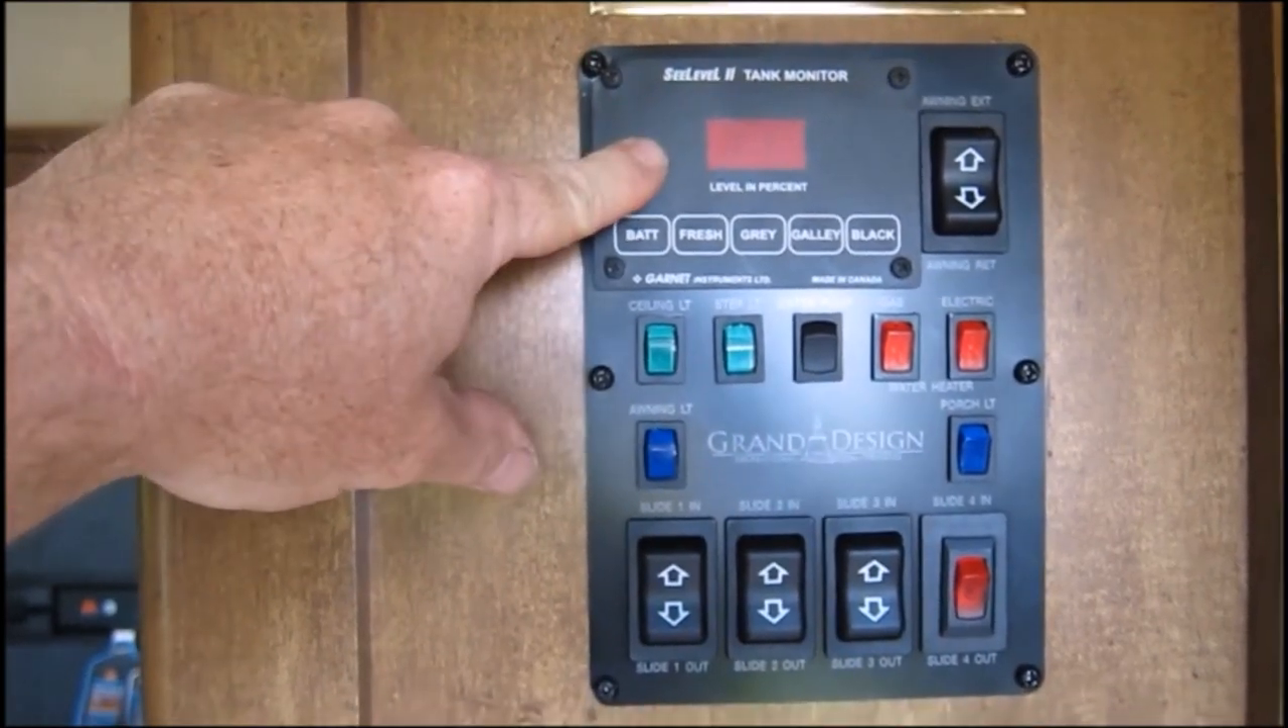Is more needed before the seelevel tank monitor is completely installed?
No.